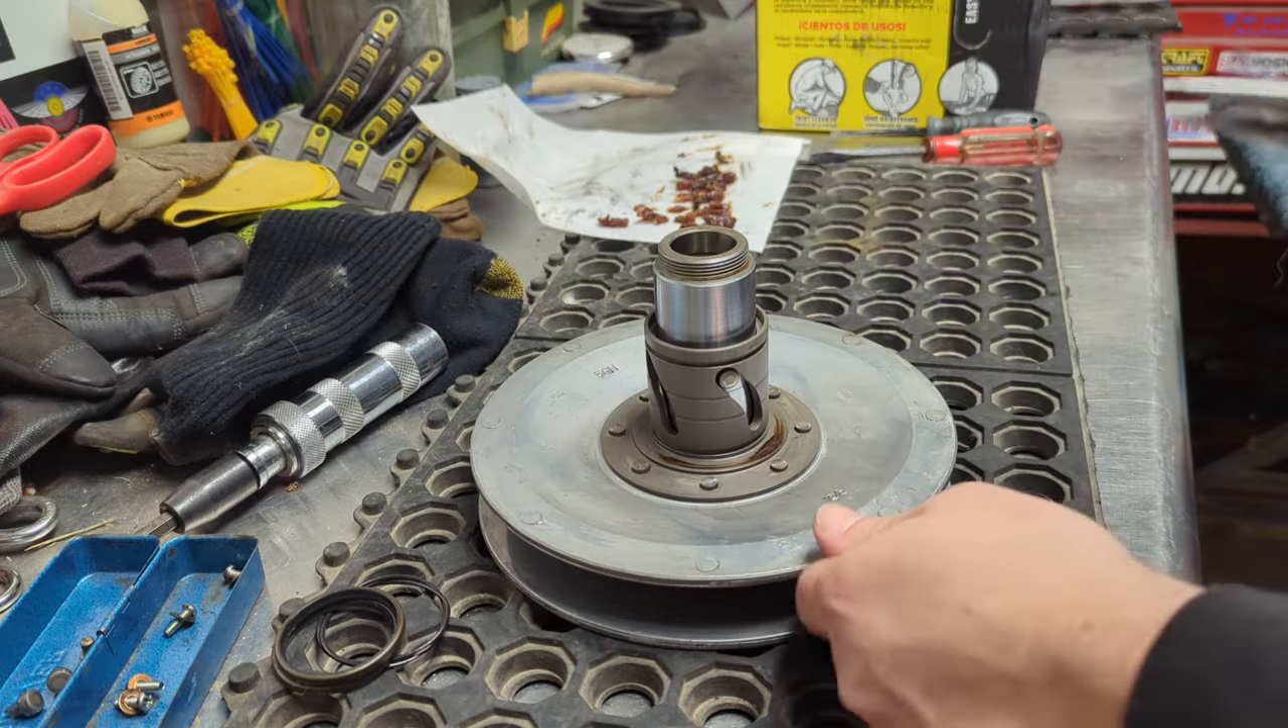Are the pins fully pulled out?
No.